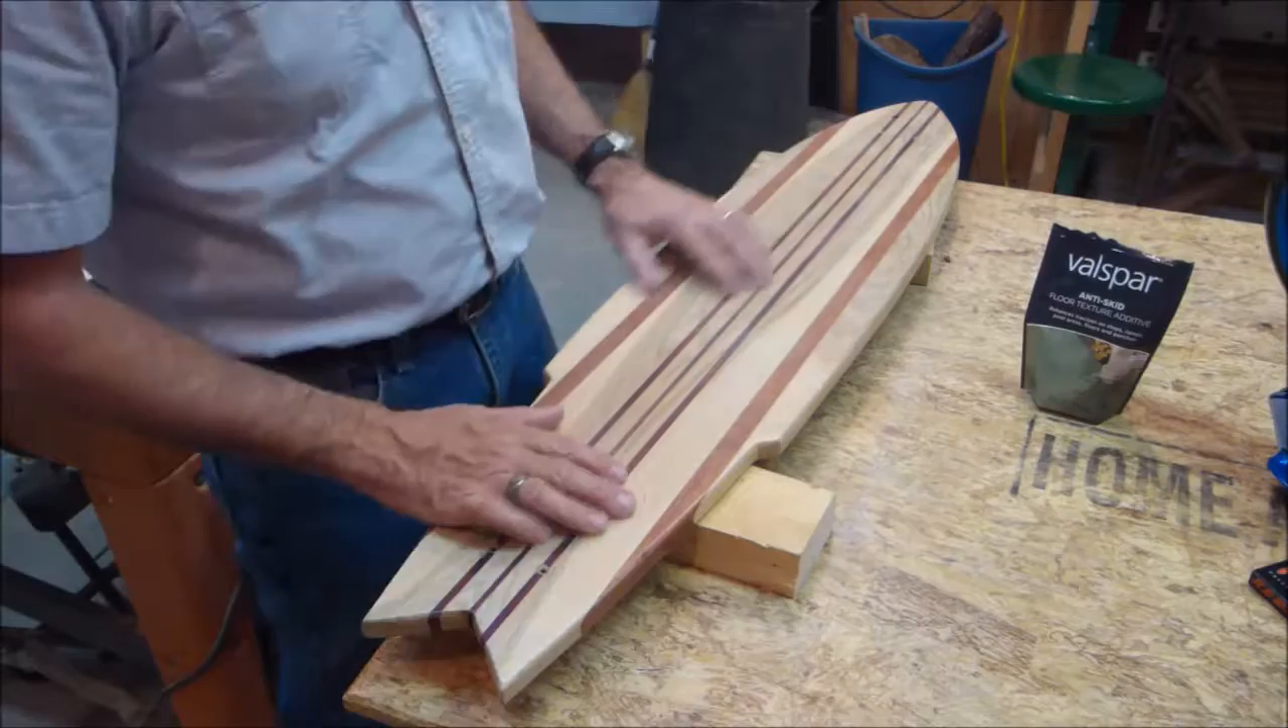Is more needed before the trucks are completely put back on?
Yes.